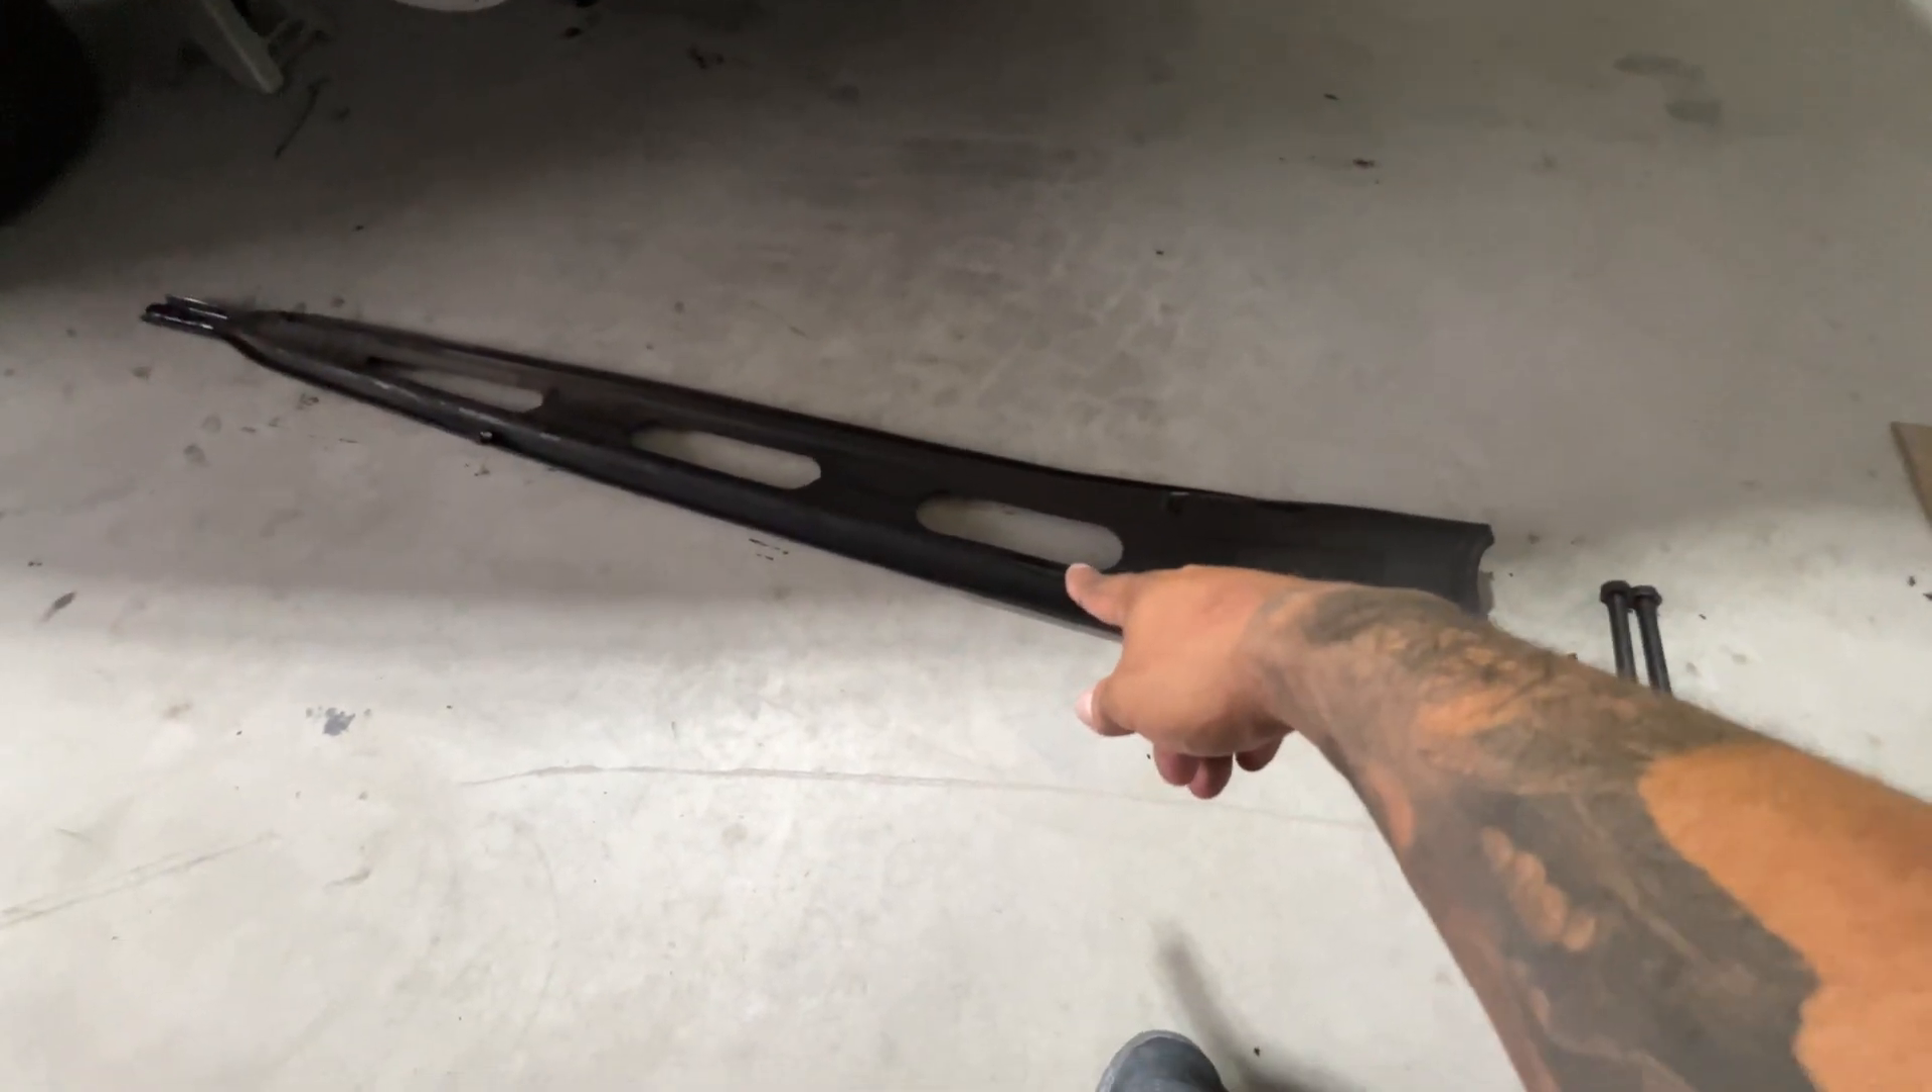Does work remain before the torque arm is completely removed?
No.